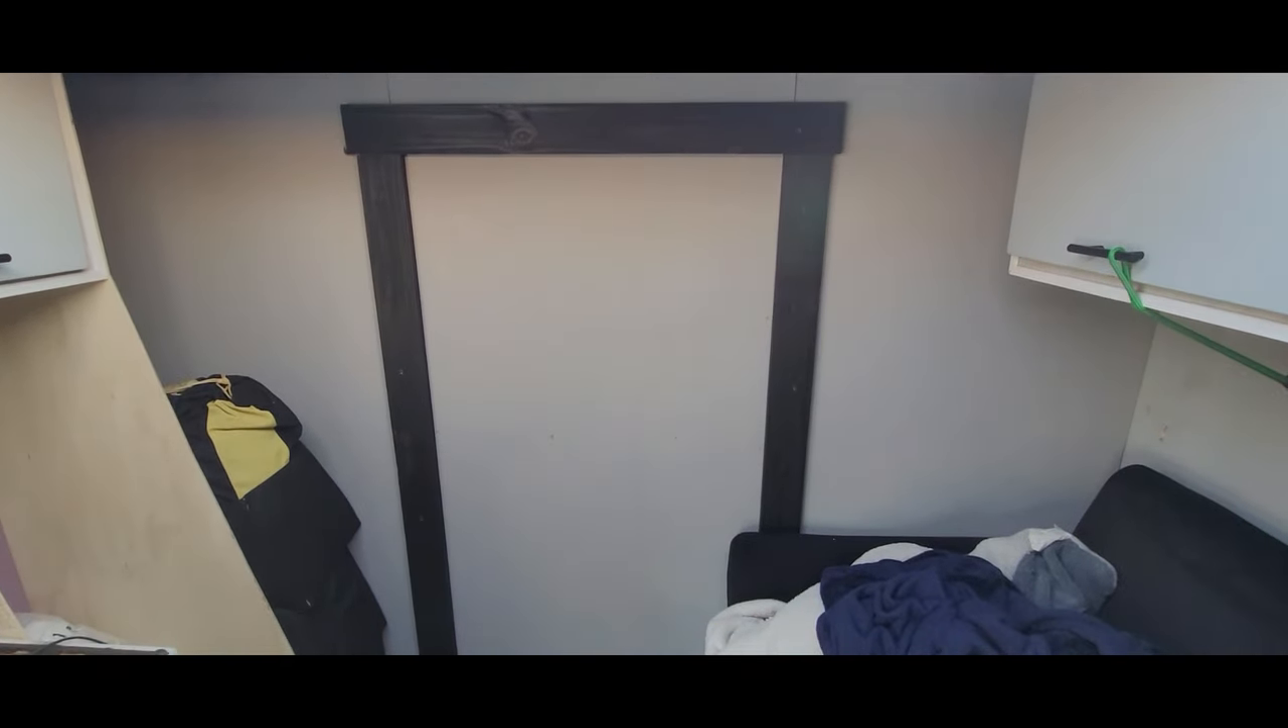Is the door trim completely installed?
Yes.